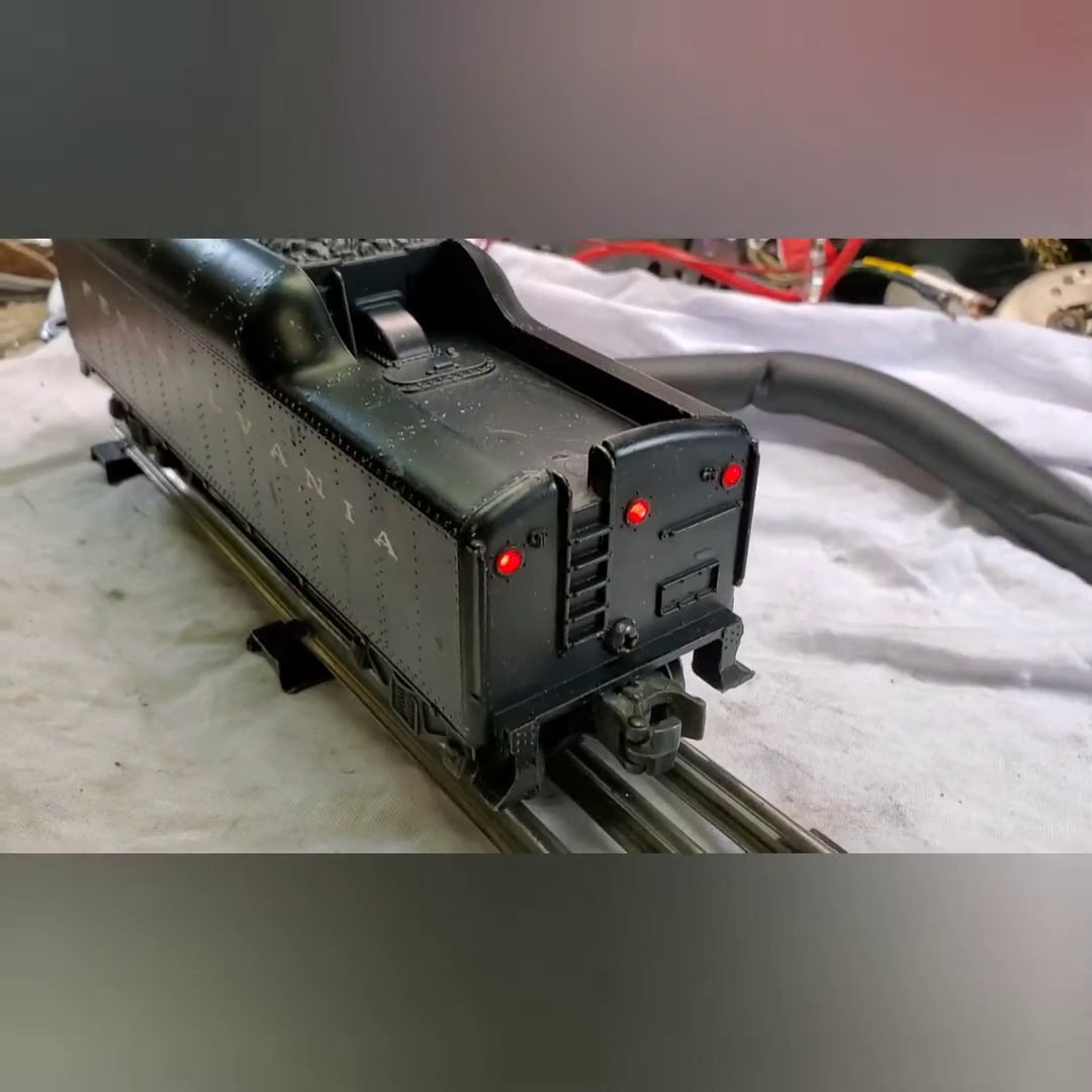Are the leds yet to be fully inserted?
No.